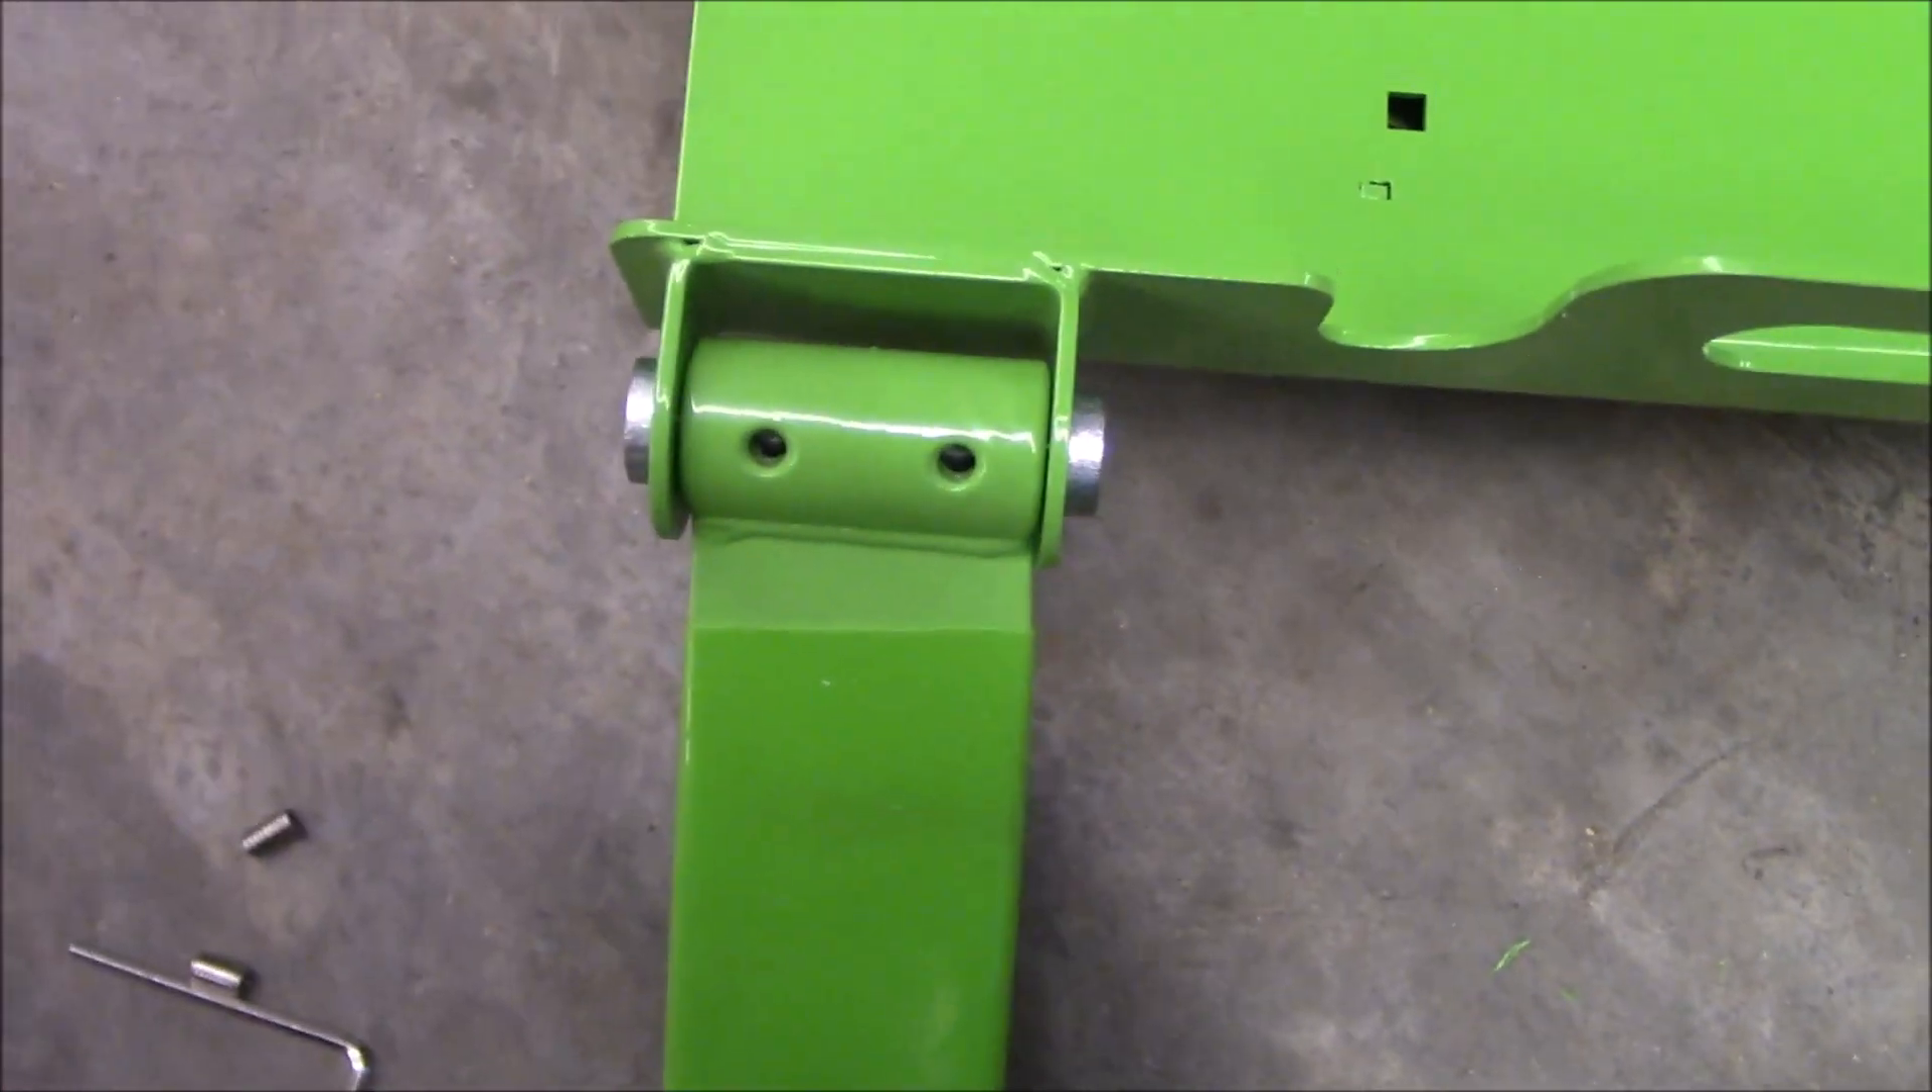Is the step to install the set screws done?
No.